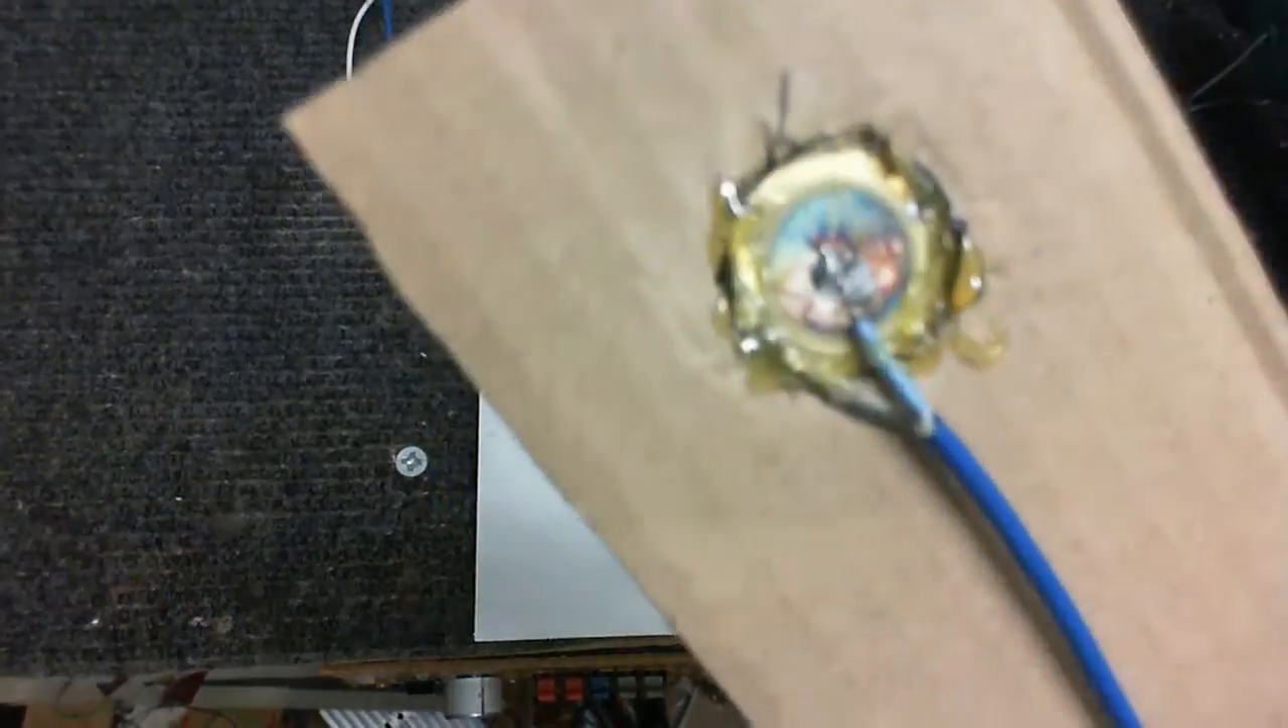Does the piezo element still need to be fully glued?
No.